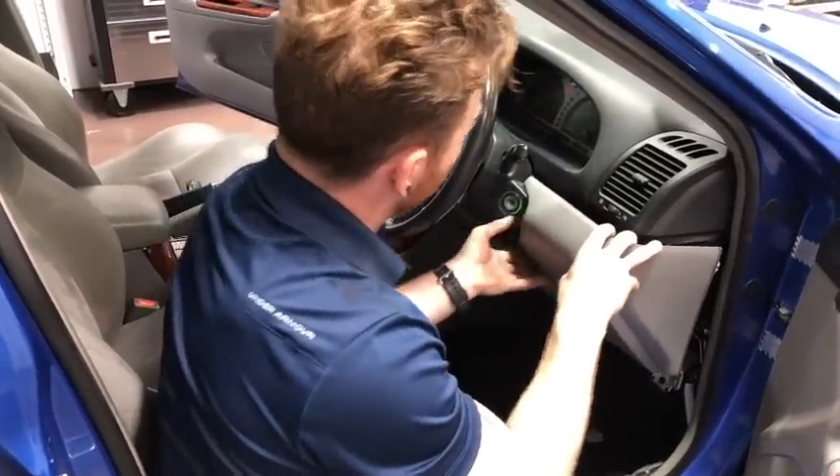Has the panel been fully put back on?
No.